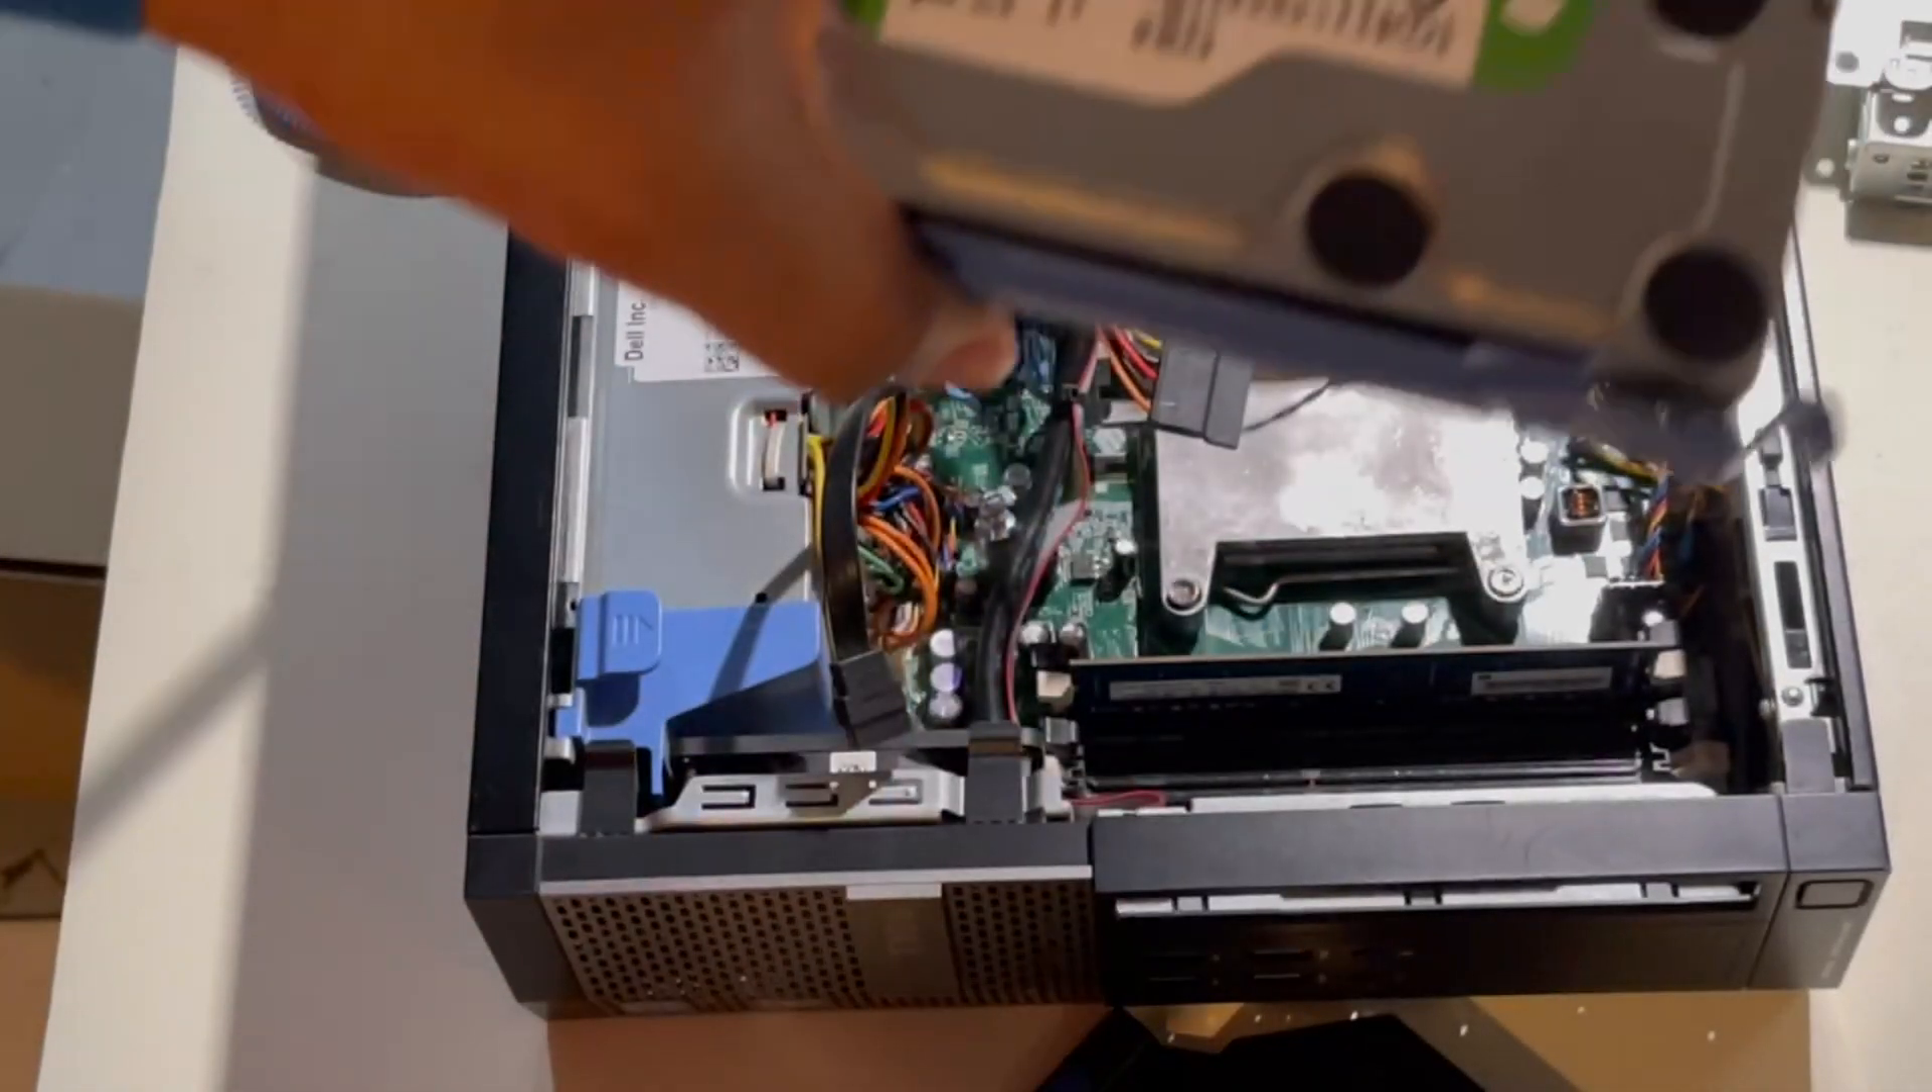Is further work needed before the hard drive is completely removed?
No.